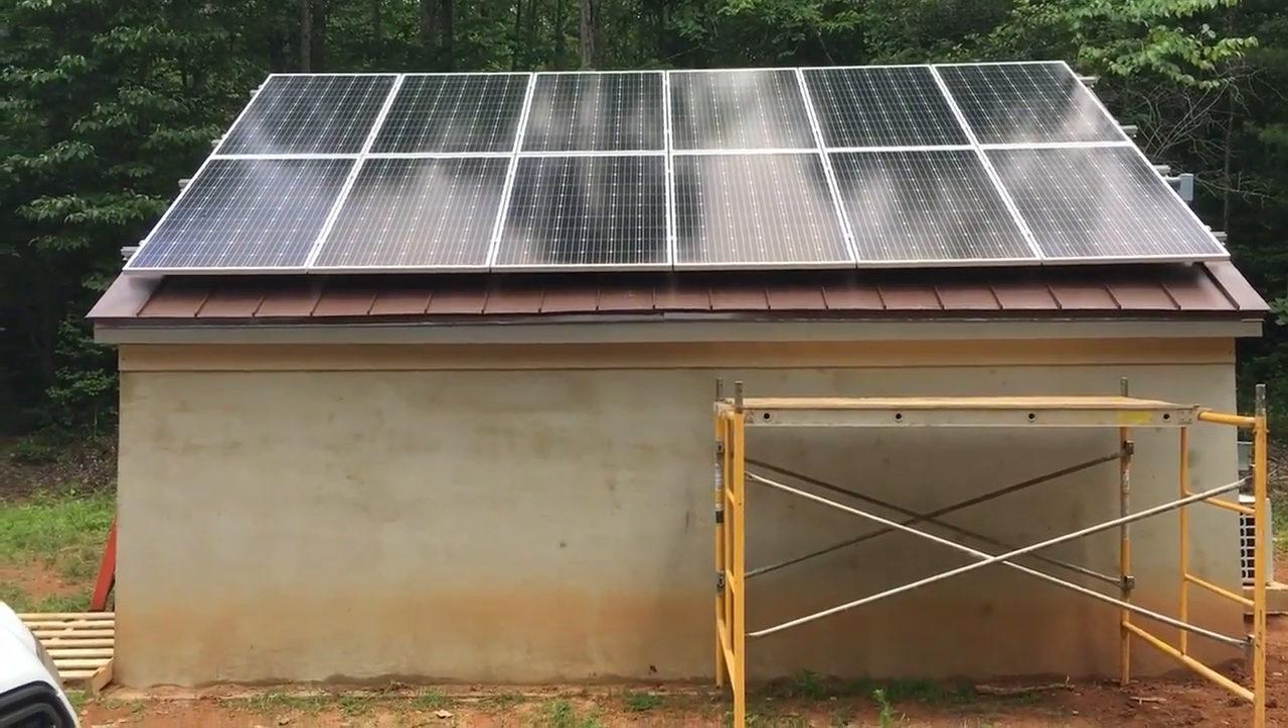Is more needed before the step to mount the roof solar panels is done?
No.